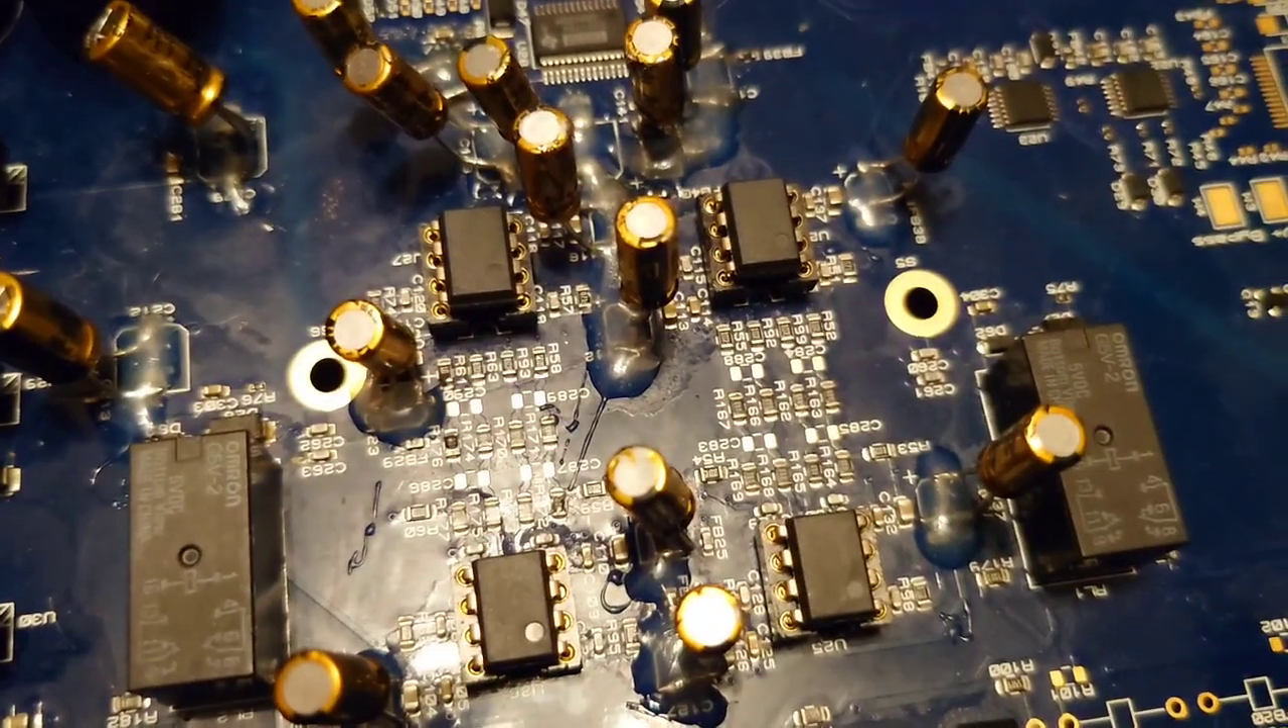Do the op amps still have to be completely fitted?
No.